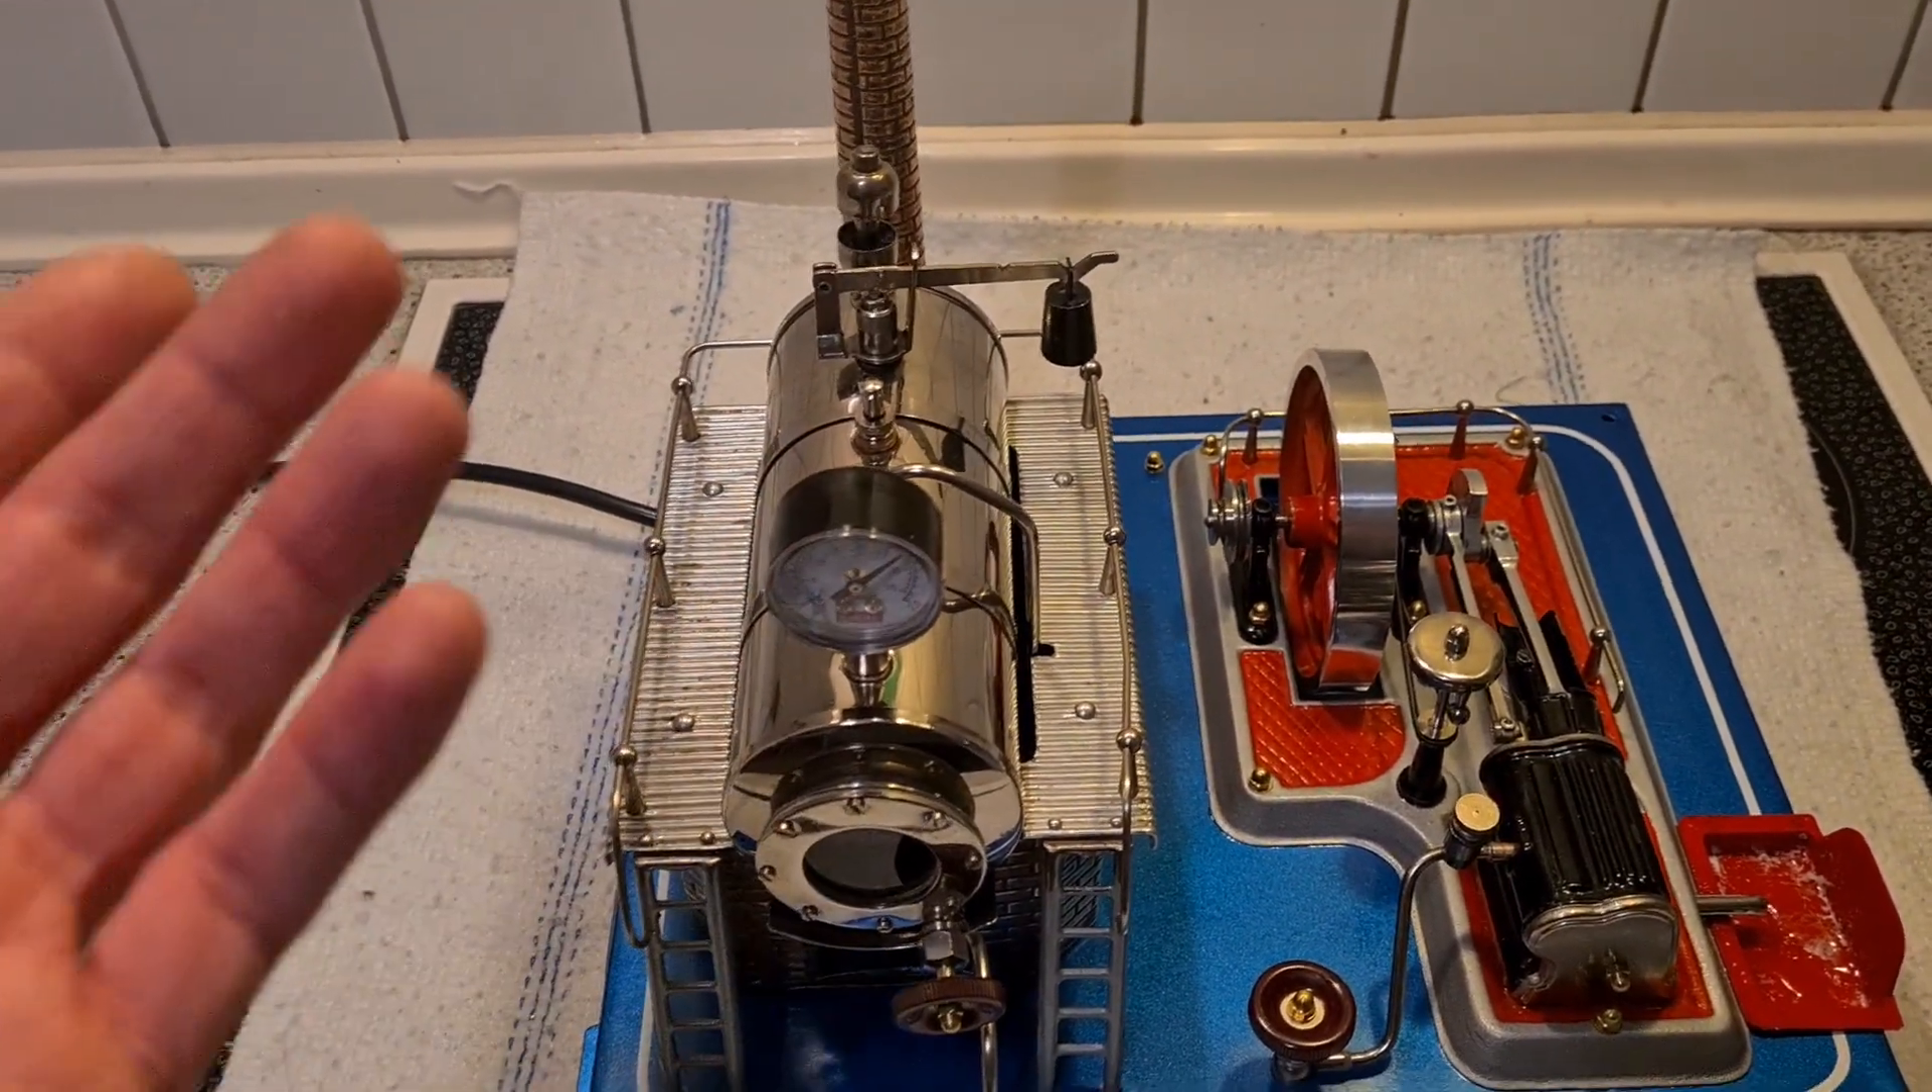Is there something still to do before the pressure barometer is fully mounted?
No.